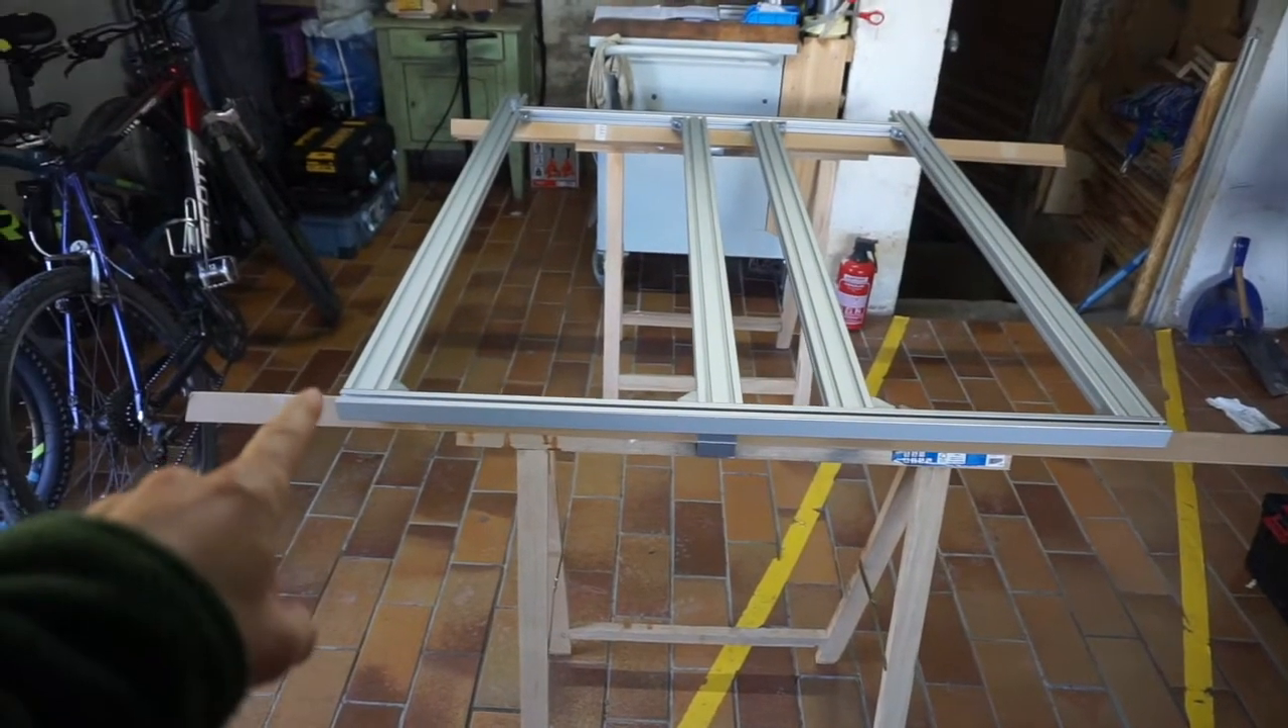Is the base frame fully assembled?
Yes.